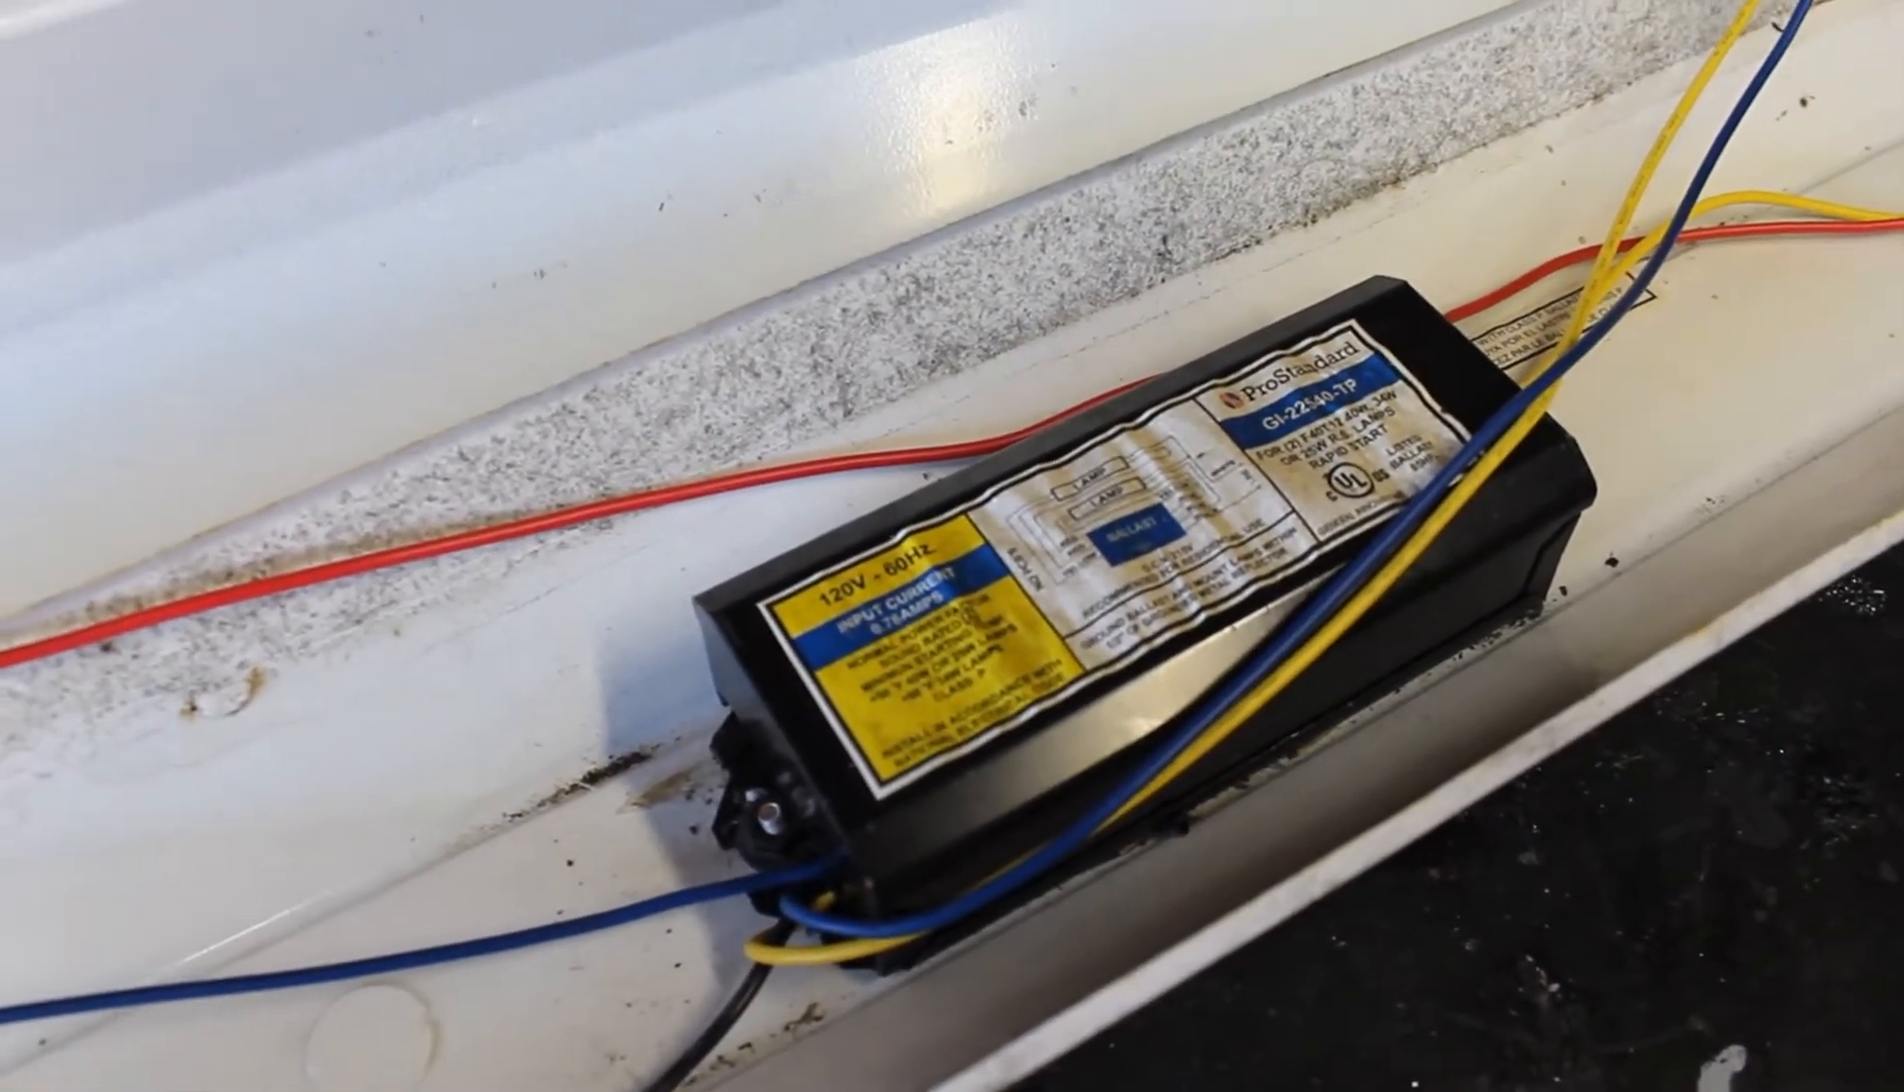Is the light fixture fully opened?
Yes.